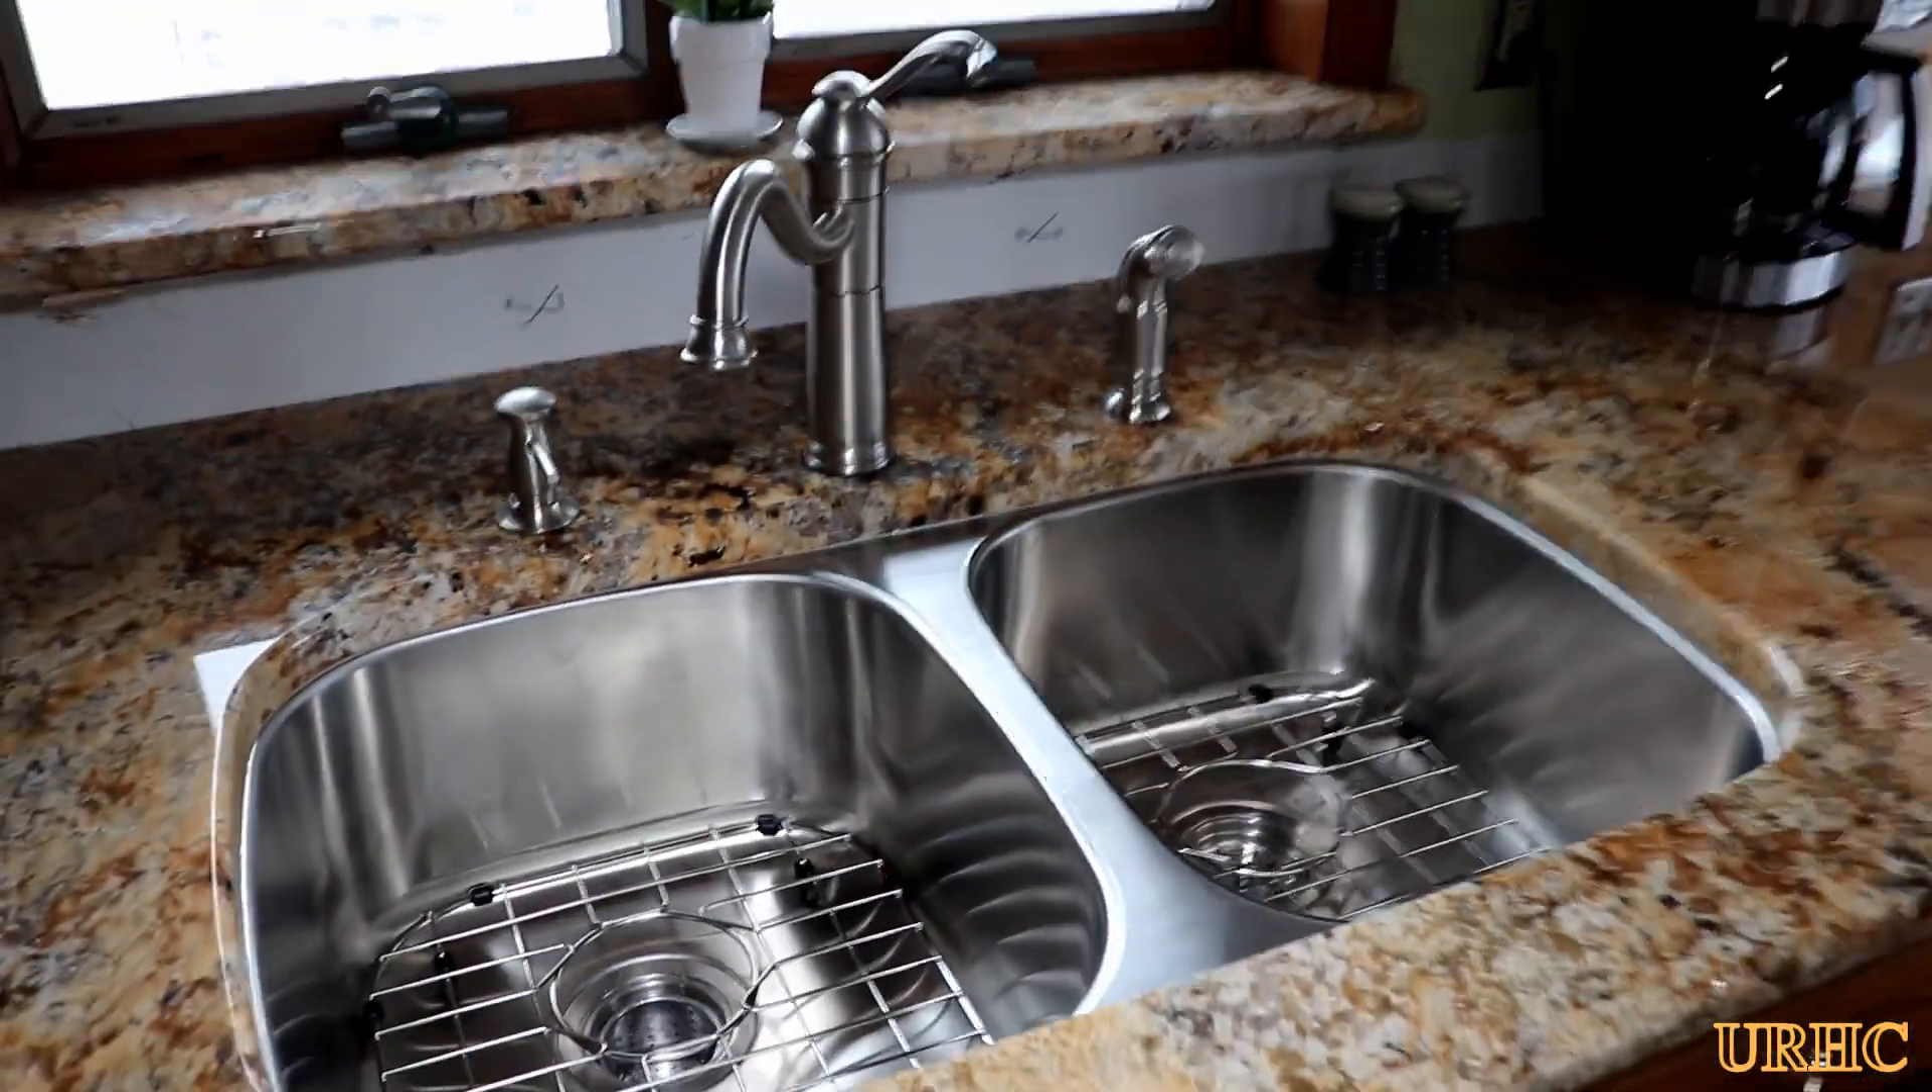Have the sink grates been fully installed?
Yes.